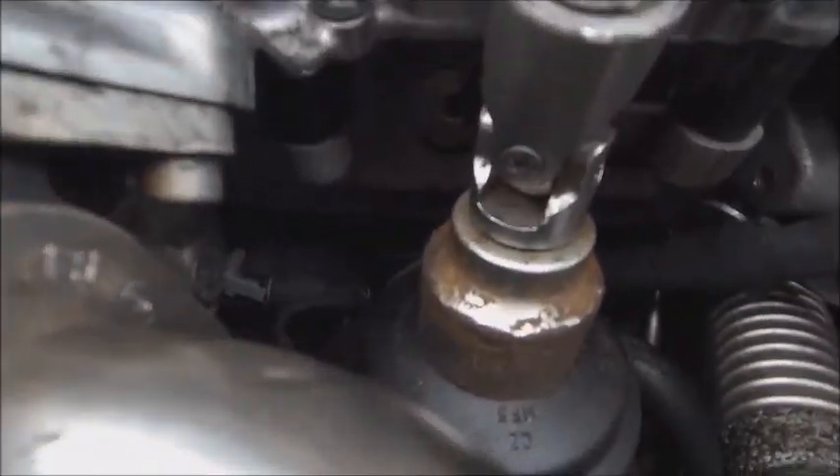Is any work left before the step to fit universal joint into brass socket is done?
No.